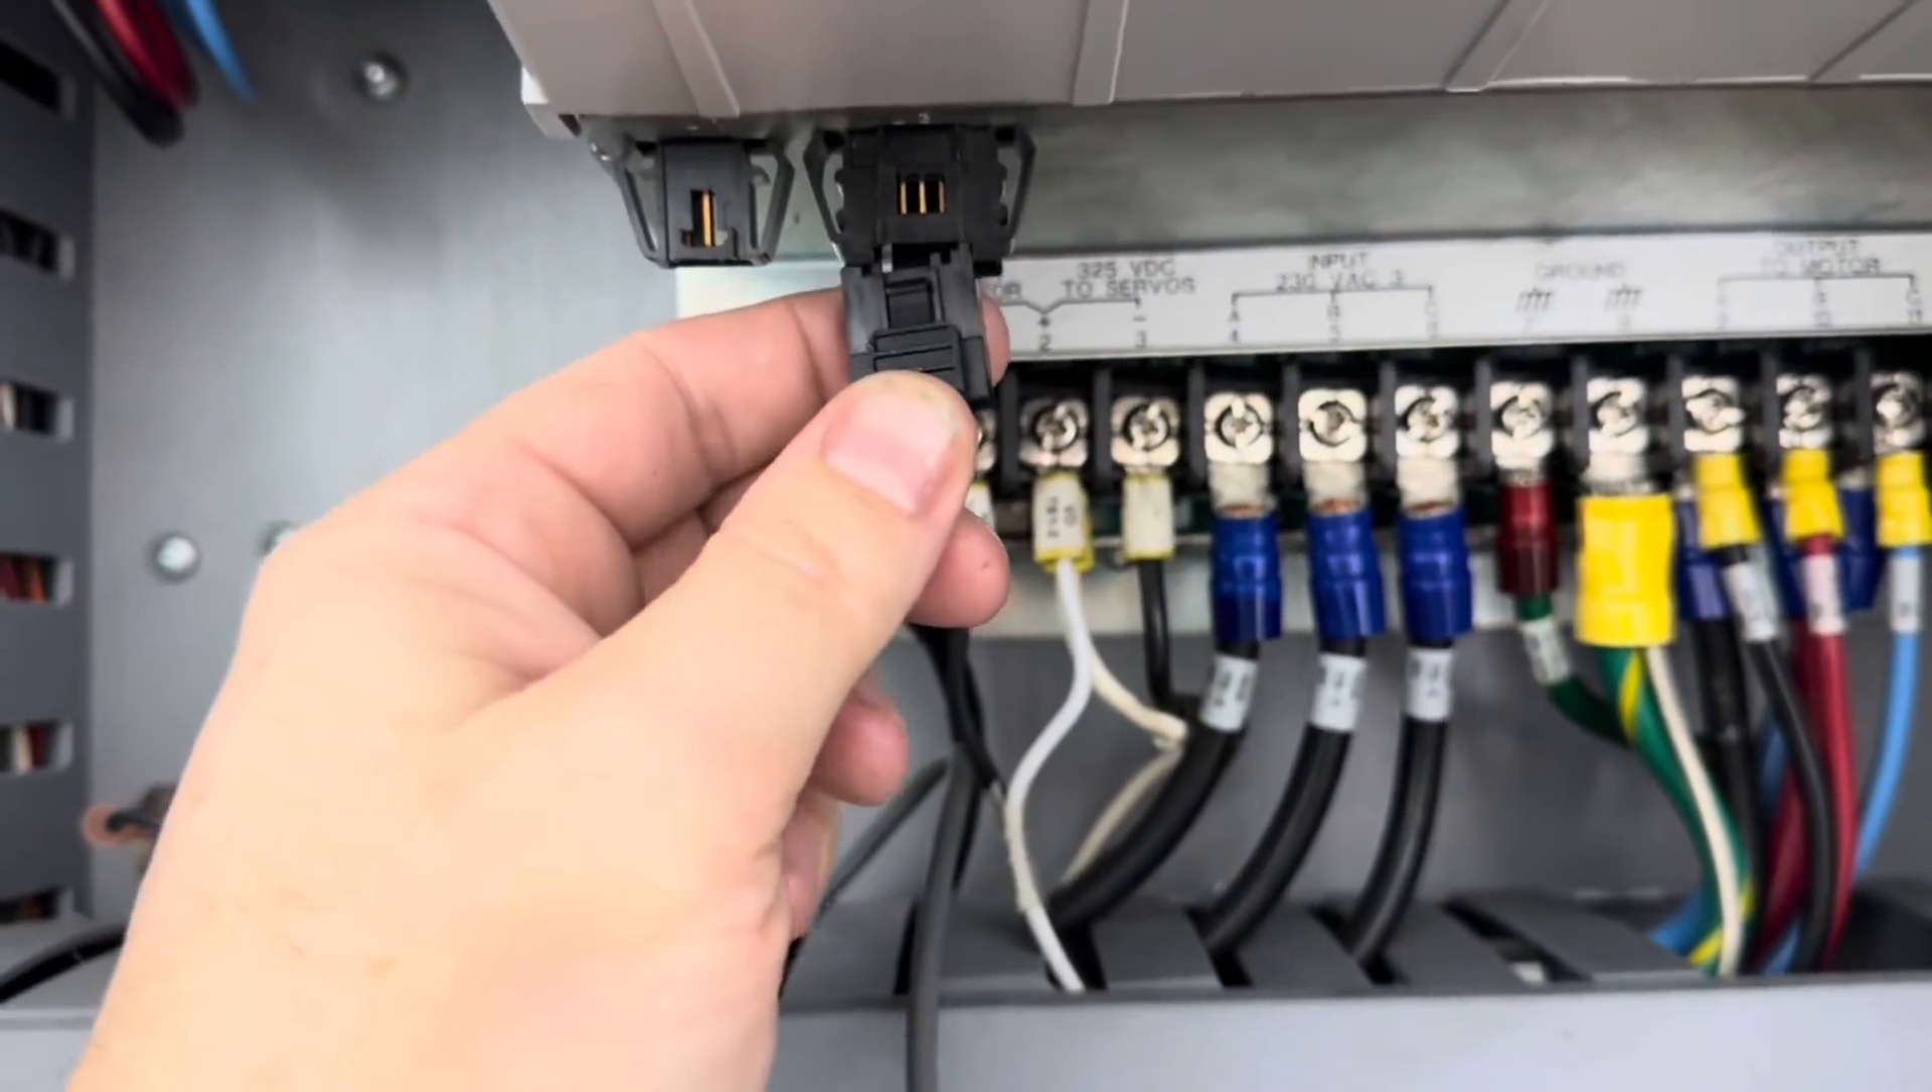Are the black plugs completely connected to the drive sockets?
No.